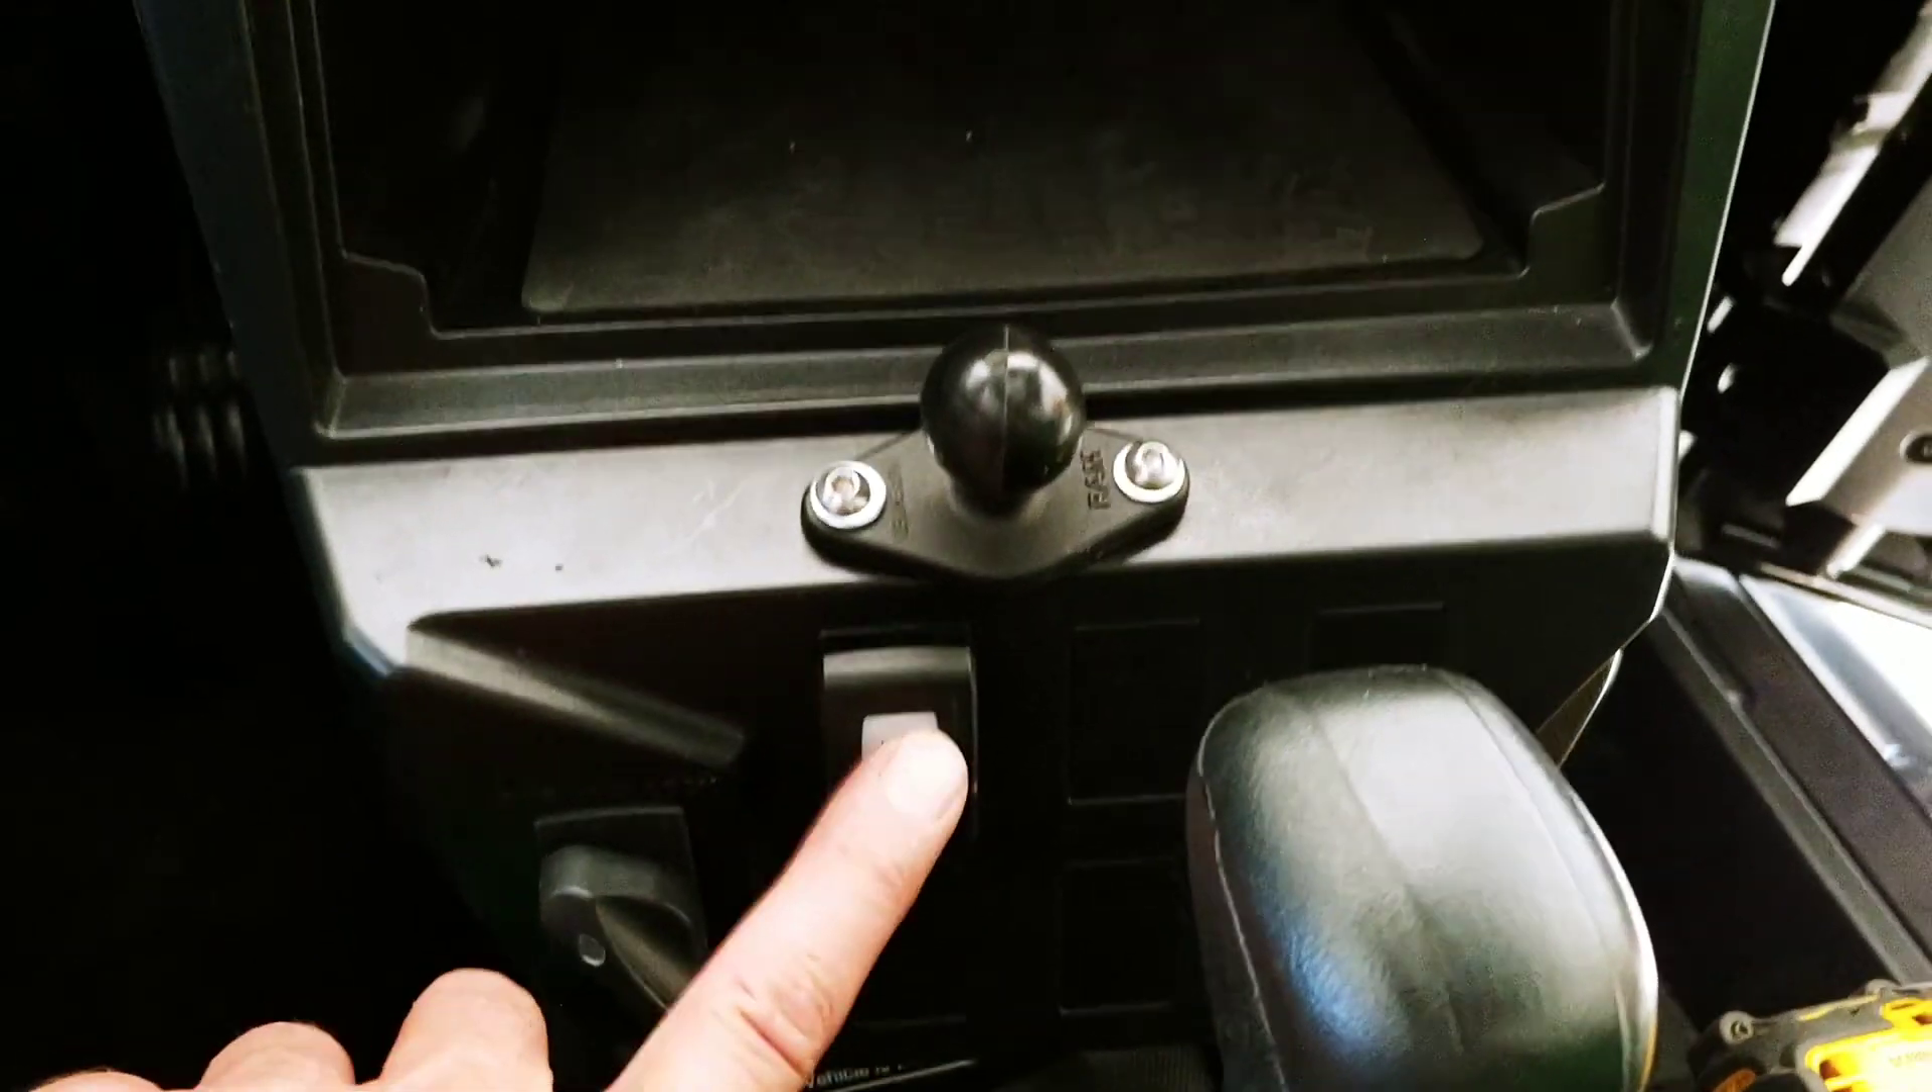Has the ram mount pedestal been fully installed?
Yes.